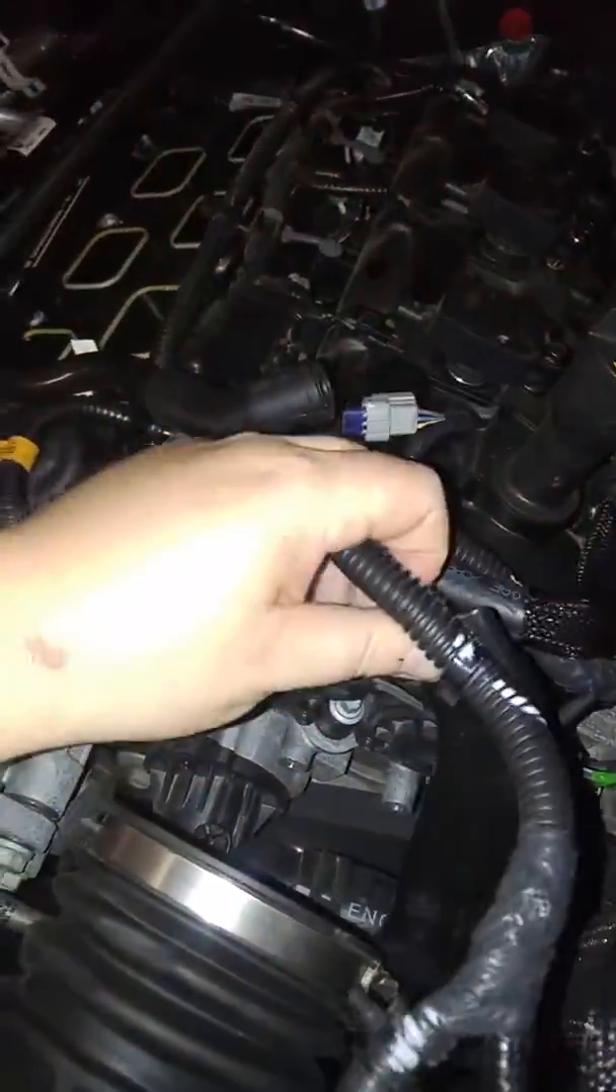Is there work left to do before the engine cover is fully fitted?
Yes.